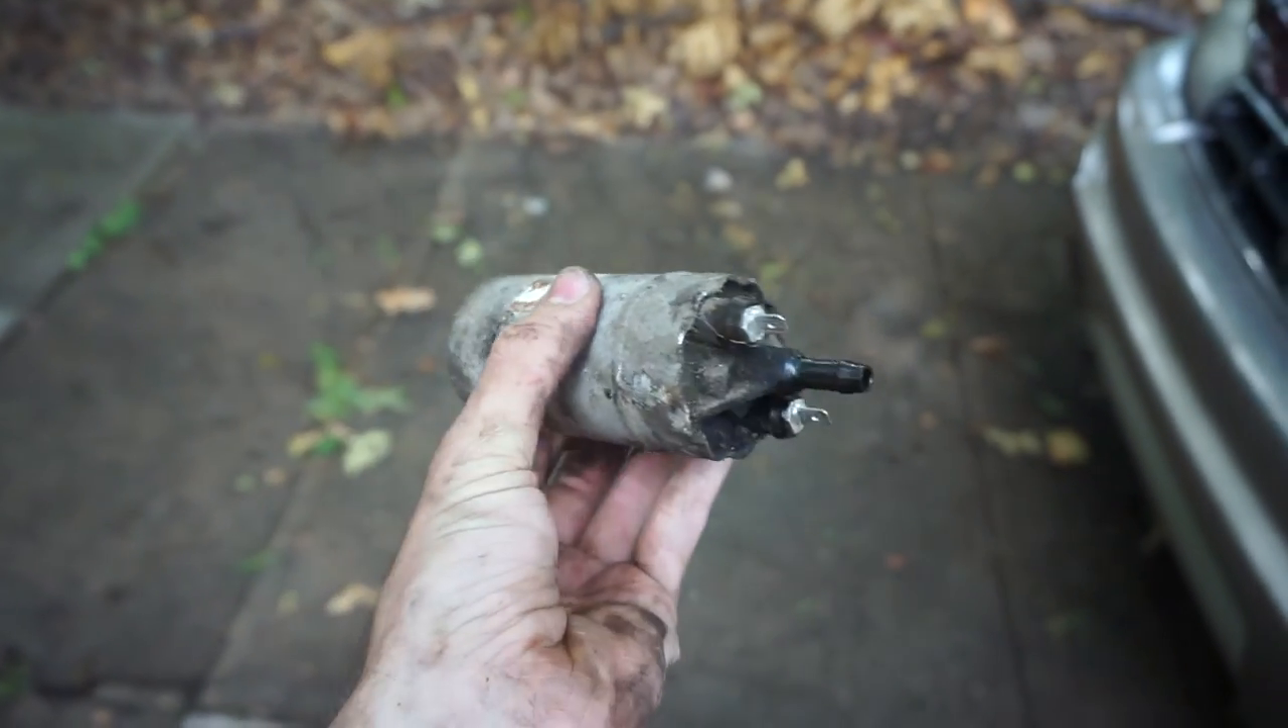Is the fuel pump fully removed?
Yes.